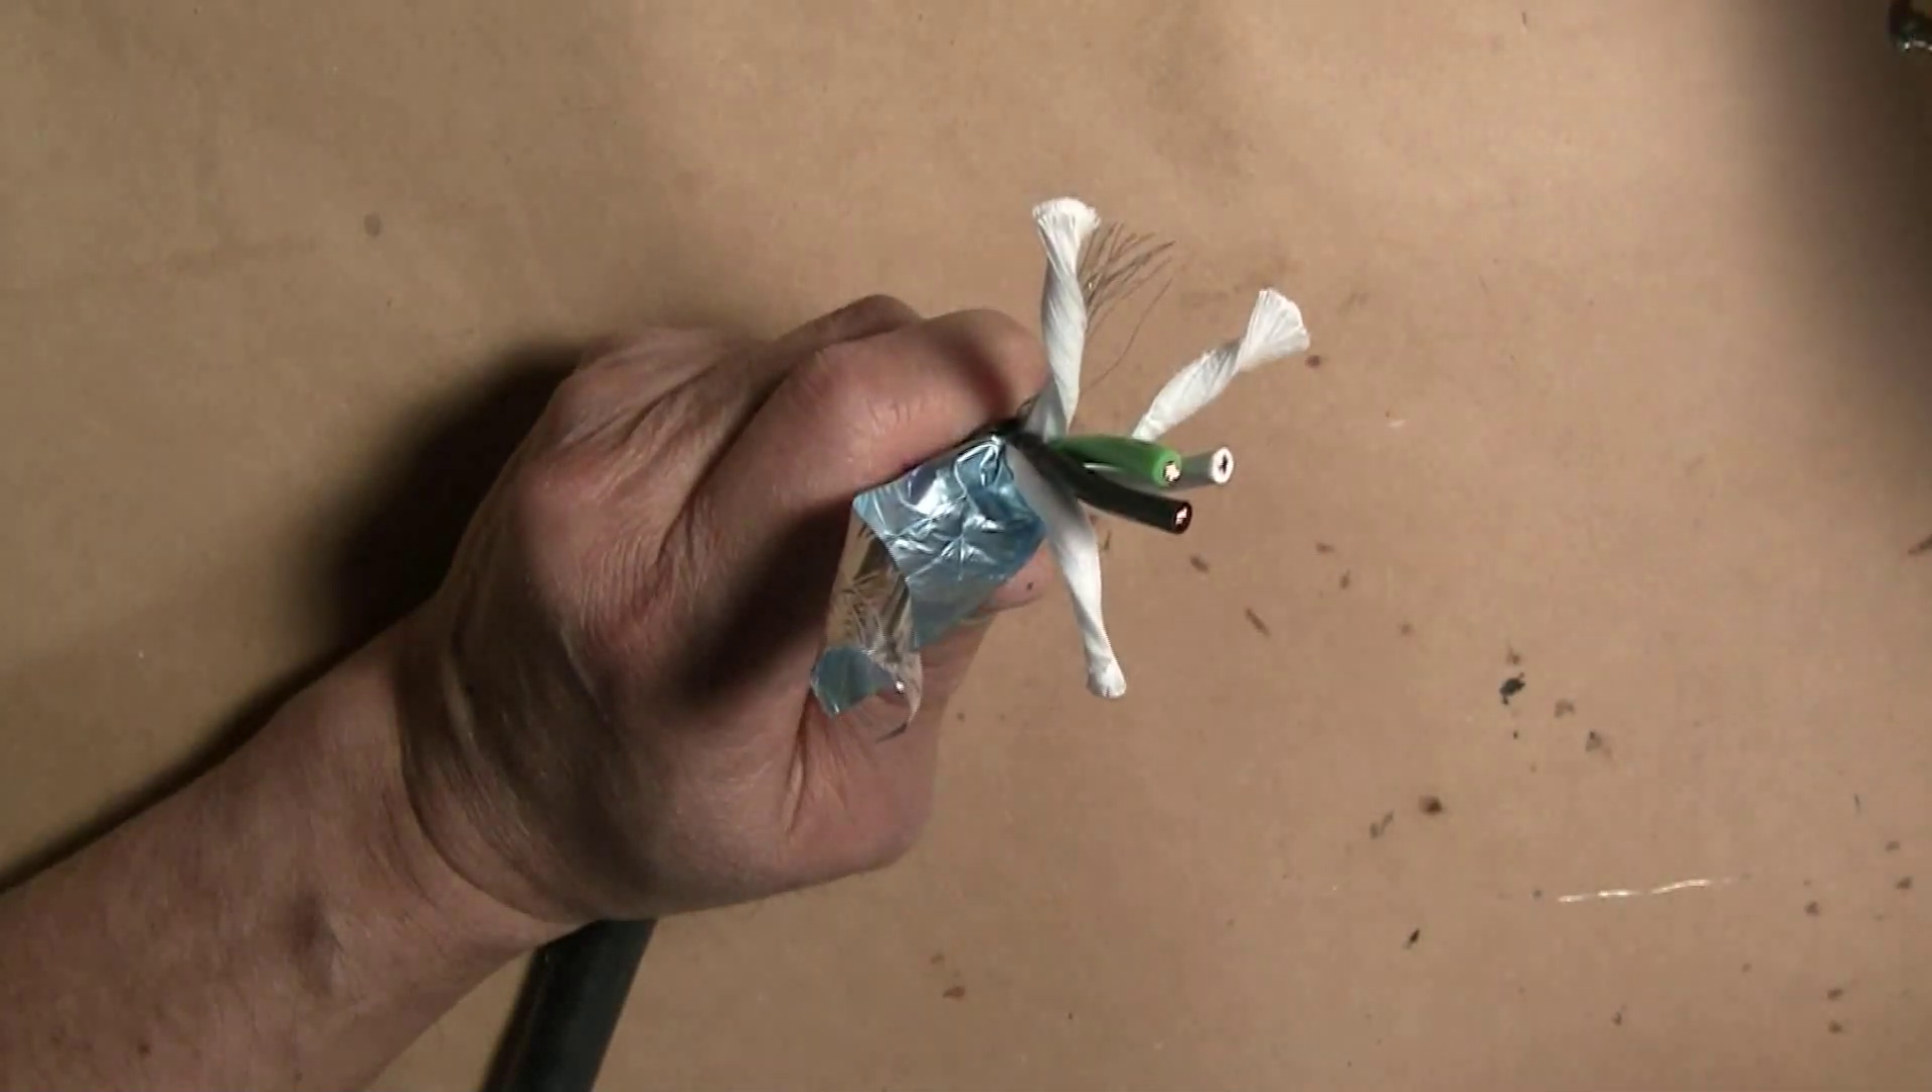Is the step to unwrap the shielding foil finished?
Yes.